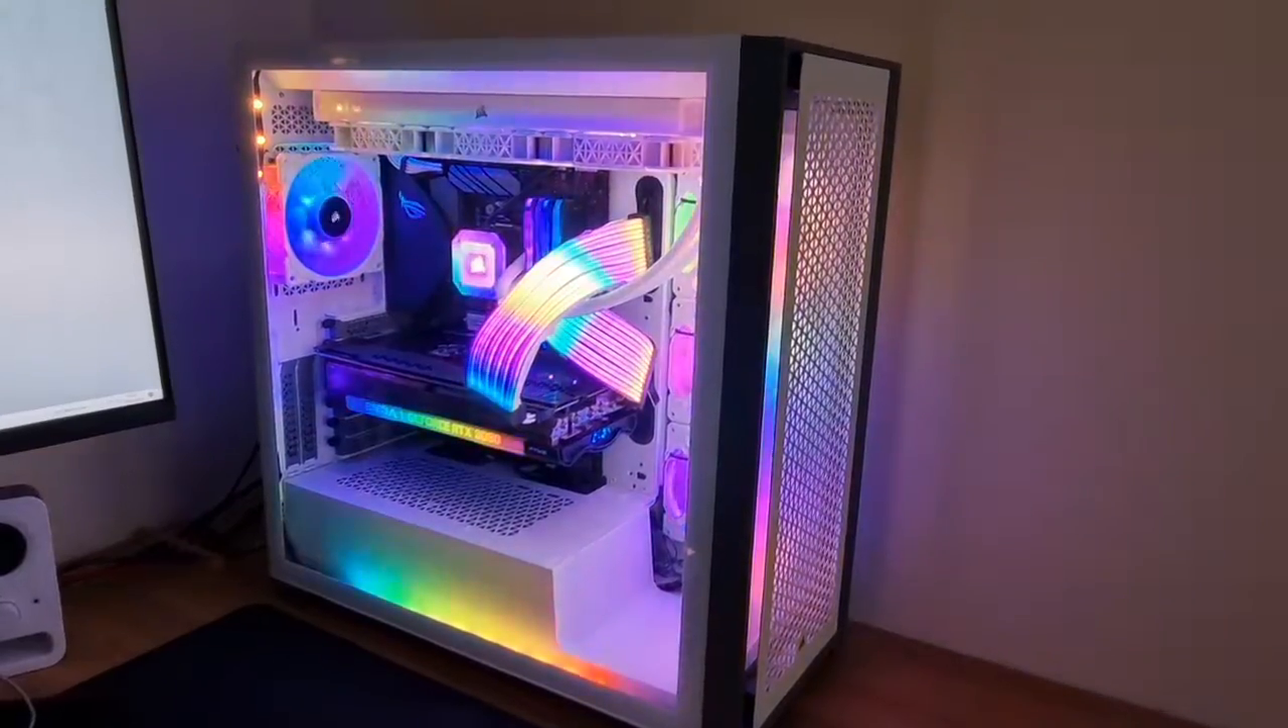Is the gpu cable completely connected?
Yes.